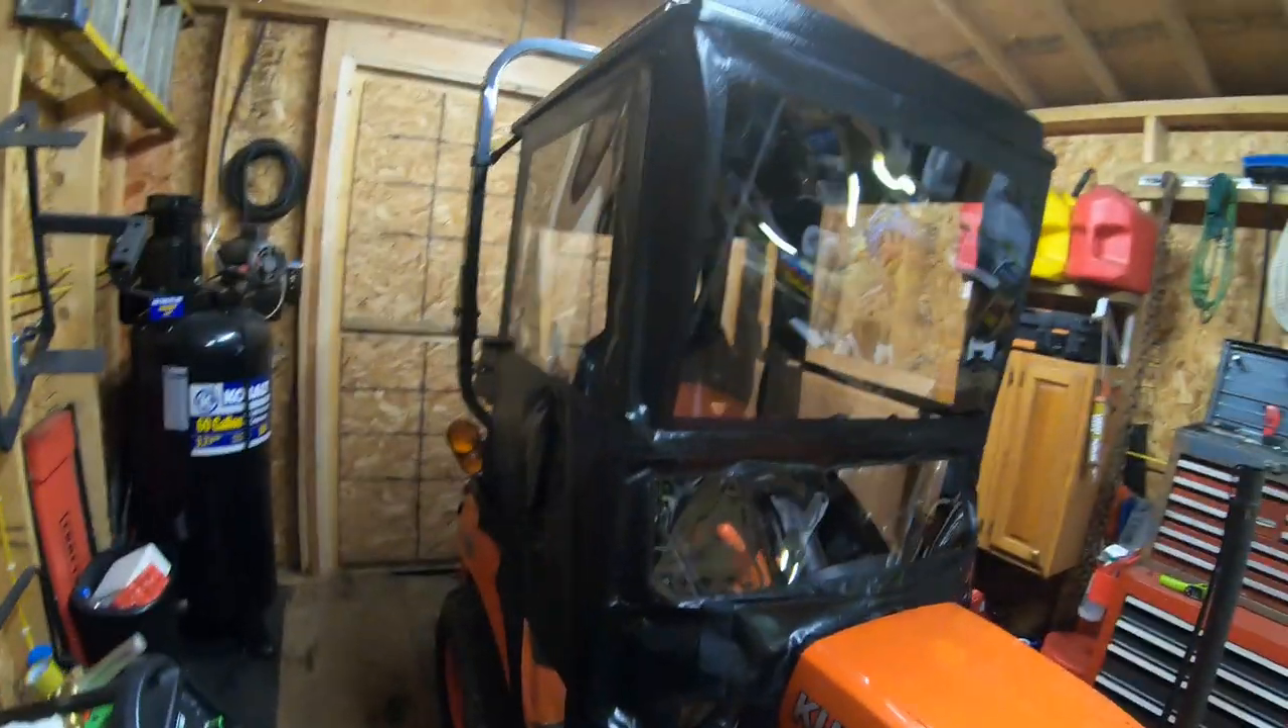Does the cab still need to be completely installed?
No.